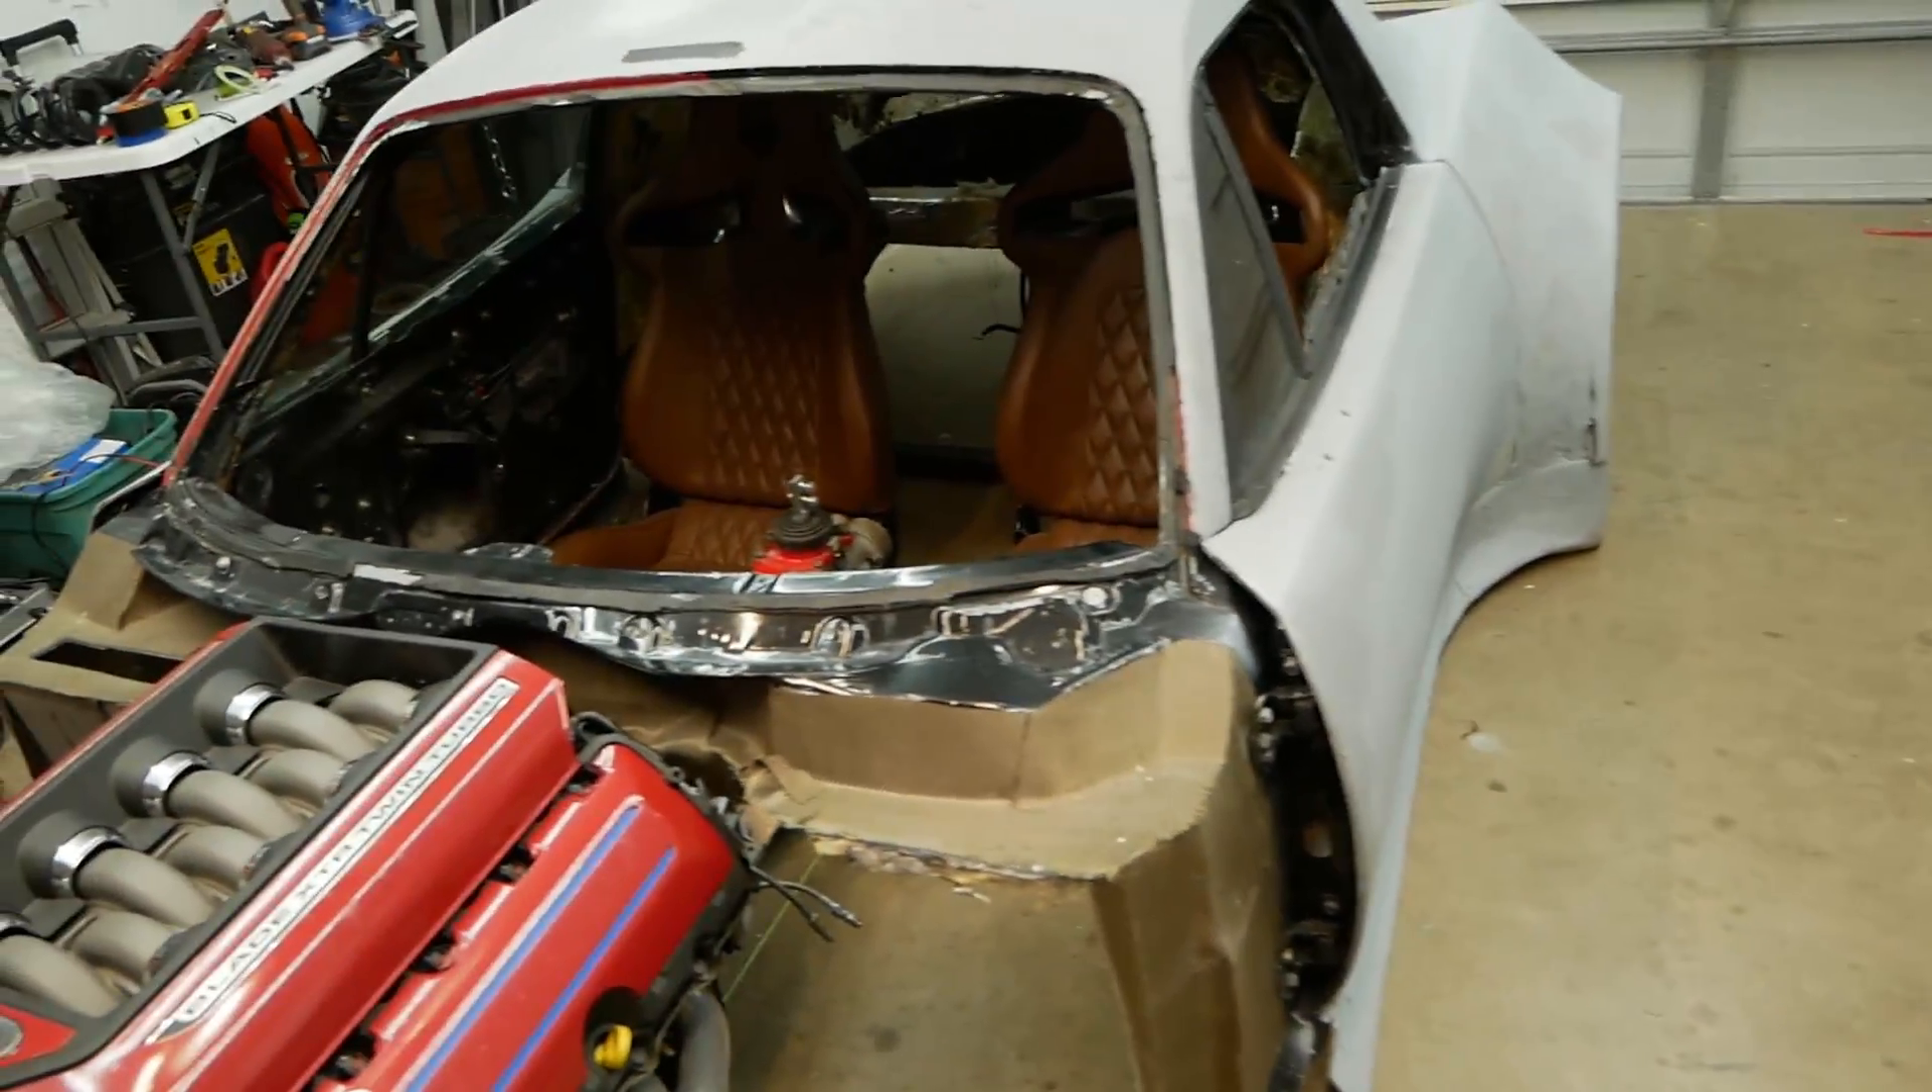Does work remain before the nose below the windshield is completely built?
Yes.